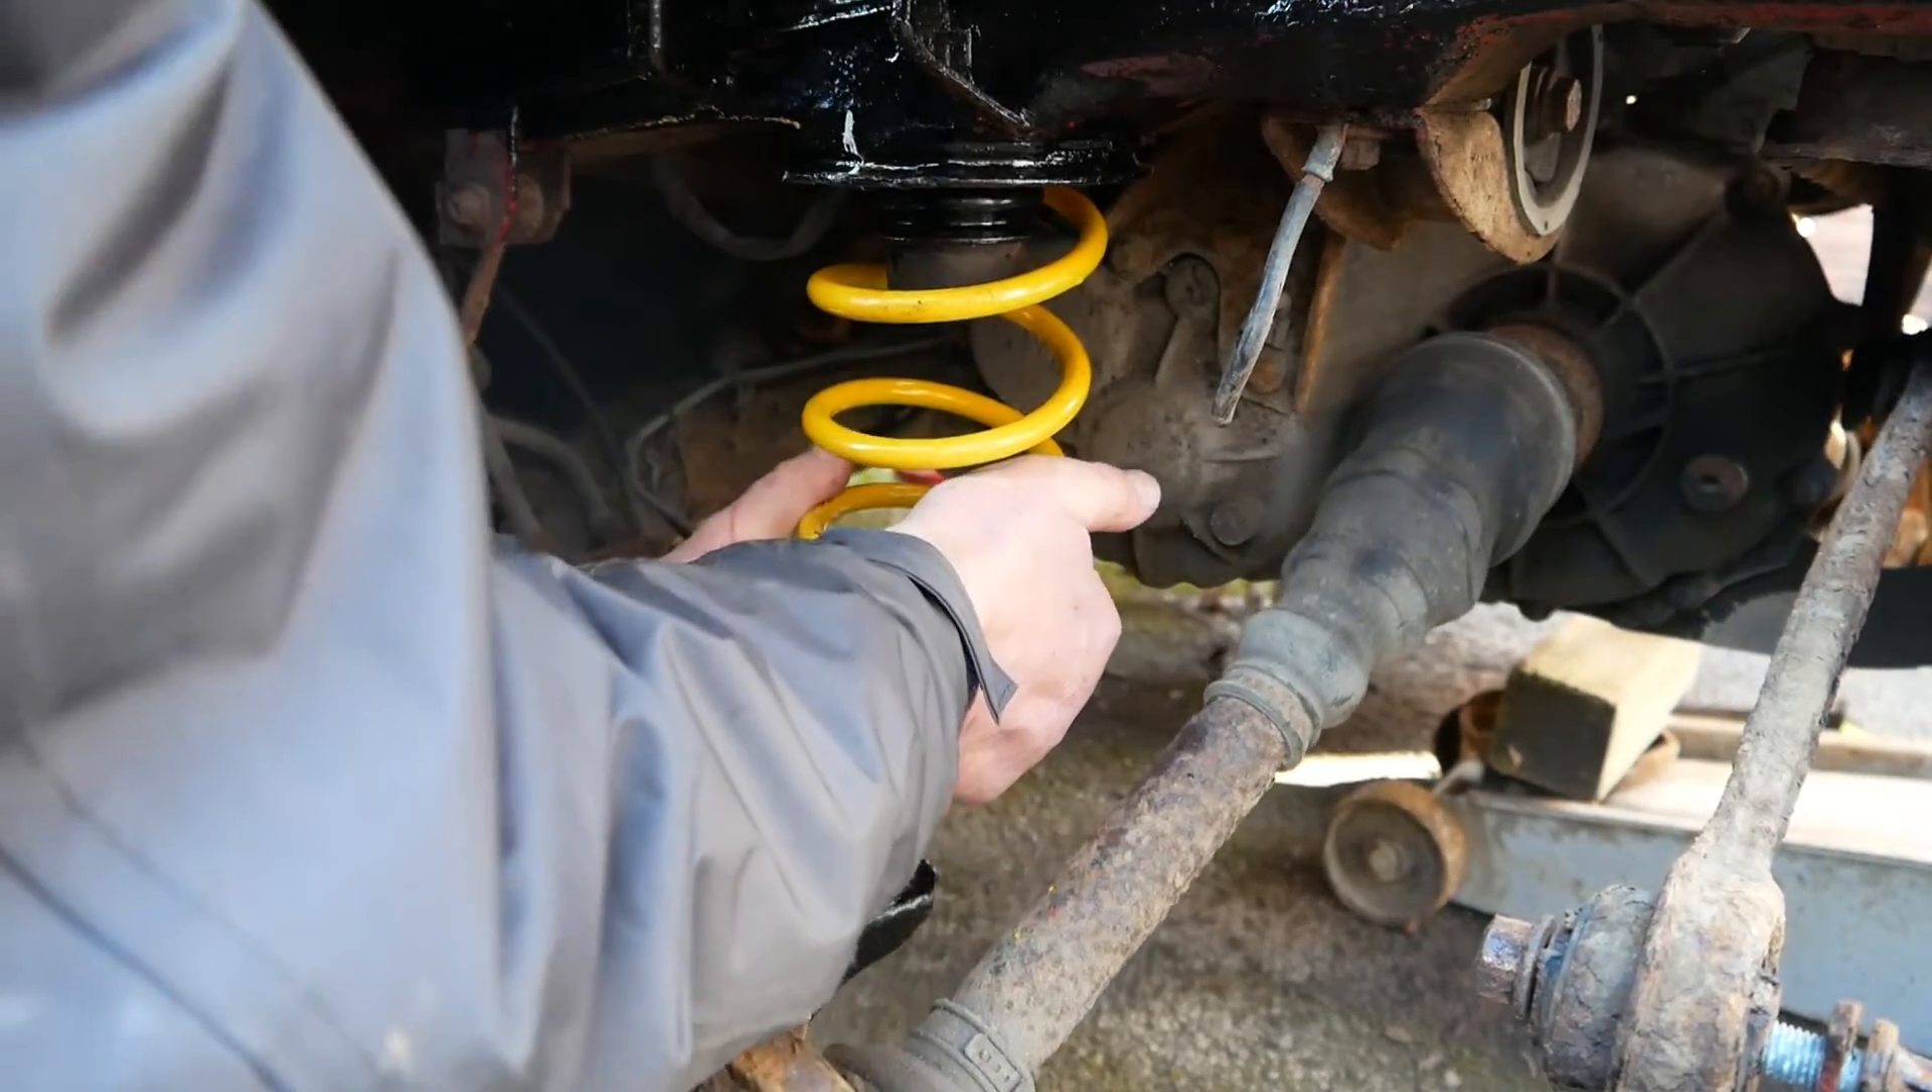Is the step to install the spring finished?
No.